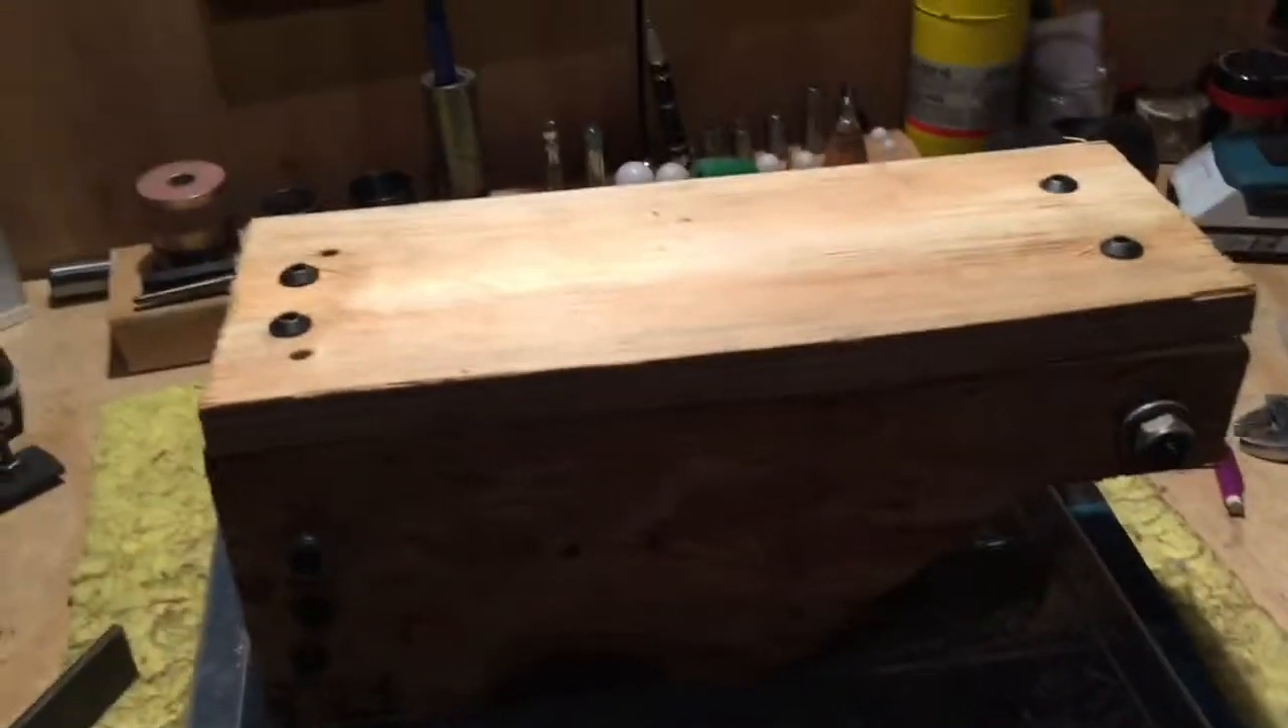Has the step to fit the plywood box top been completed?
Yes.